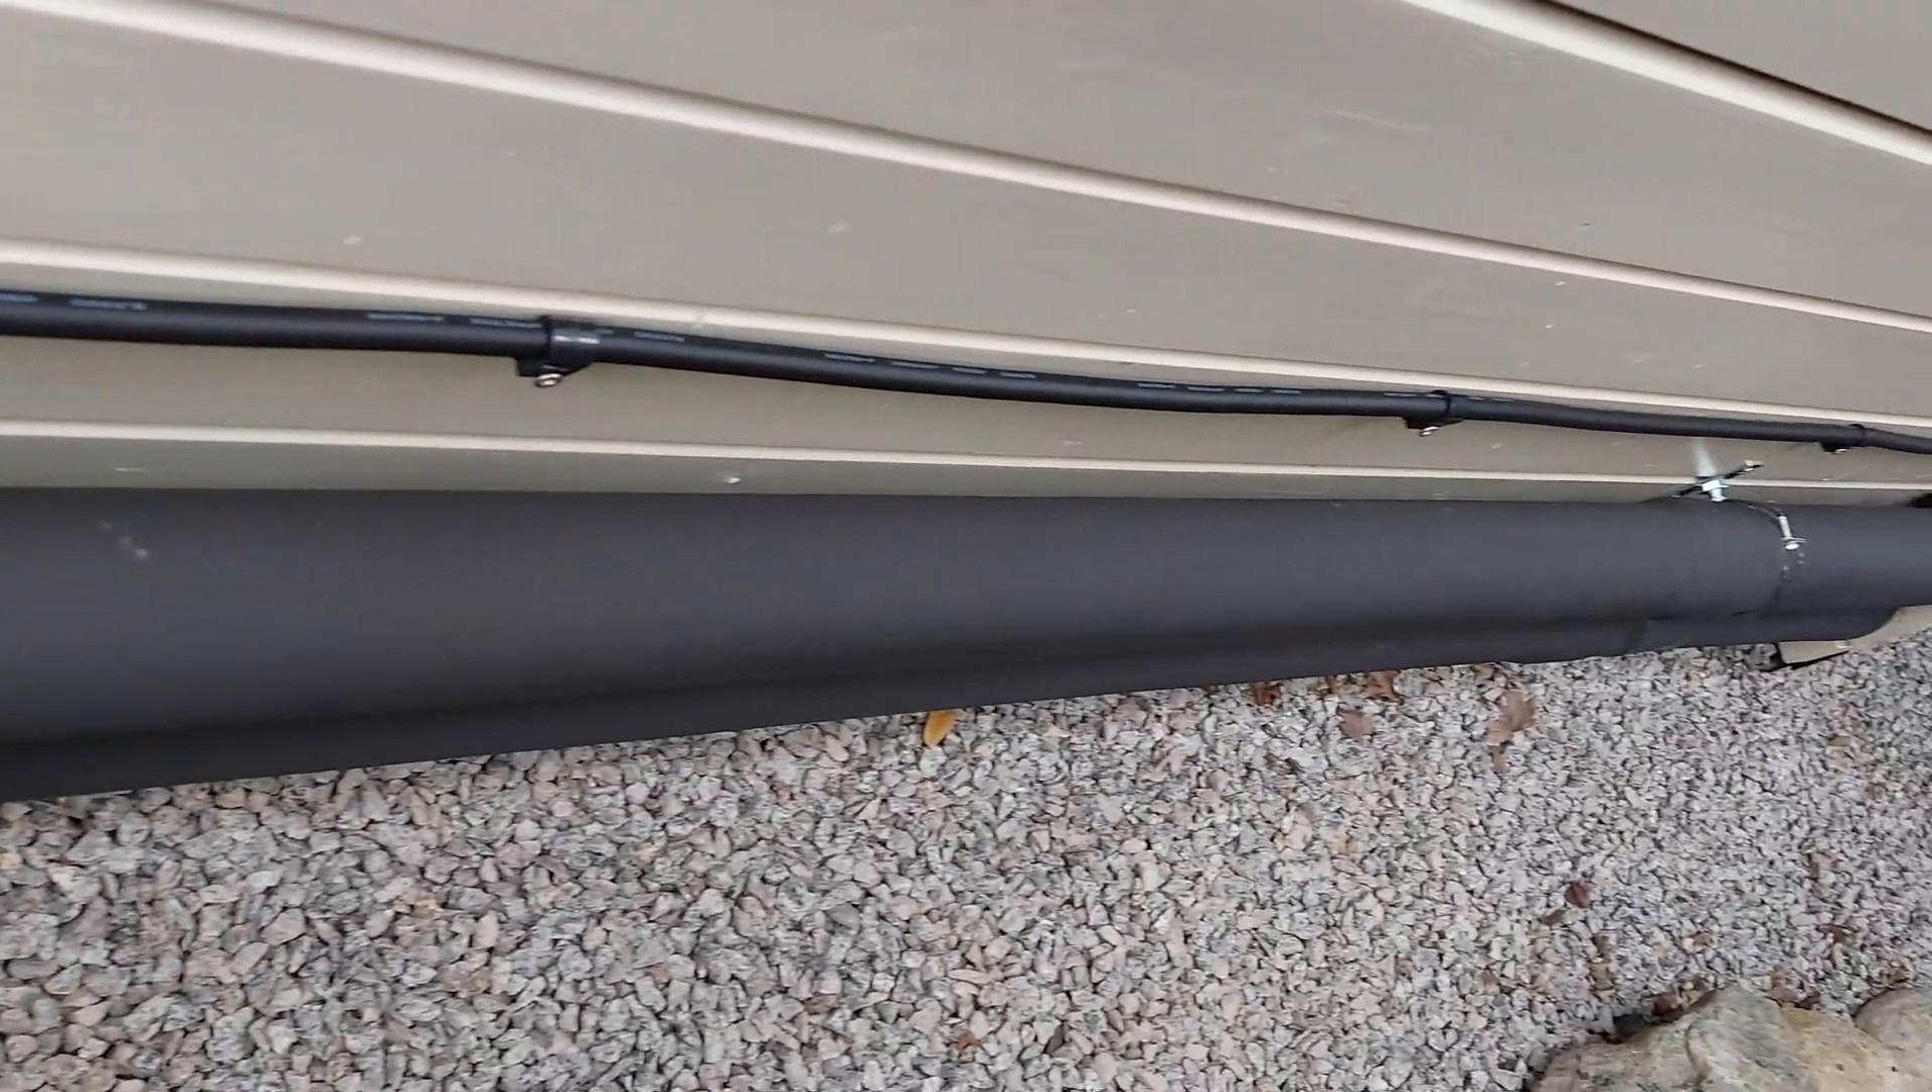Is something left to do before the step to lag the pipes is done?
No.